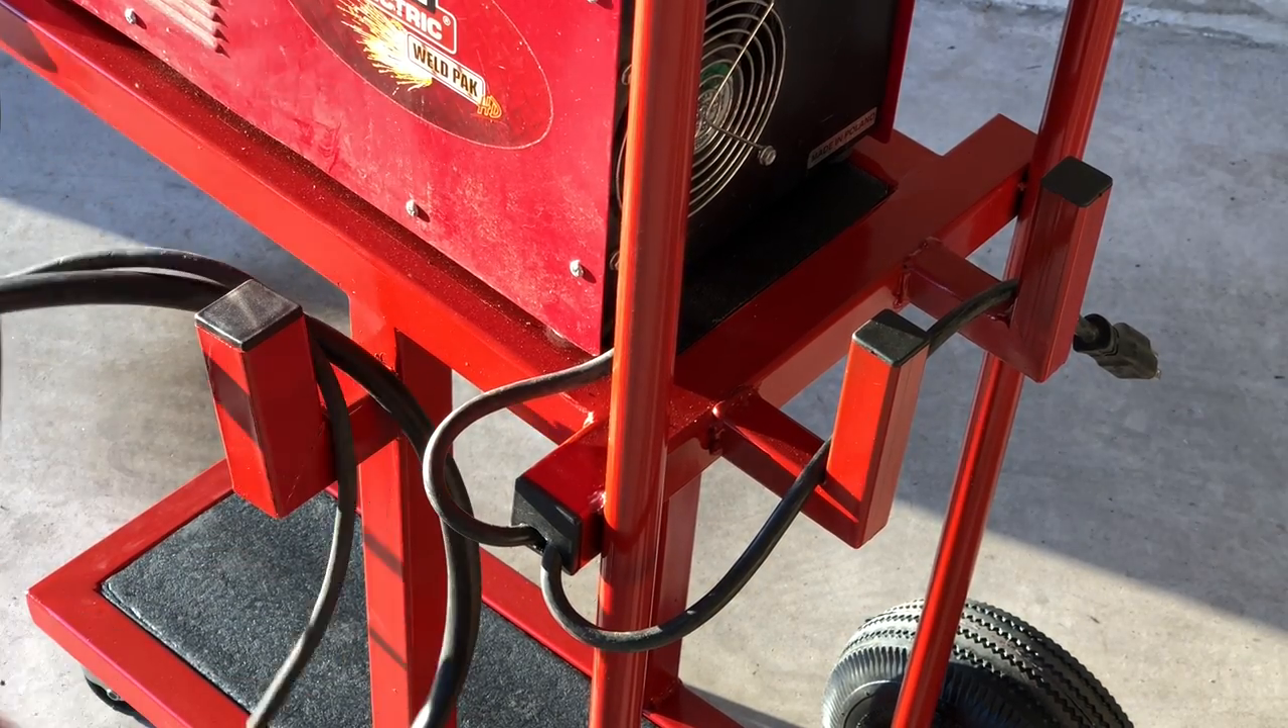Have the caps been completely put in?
Yes.